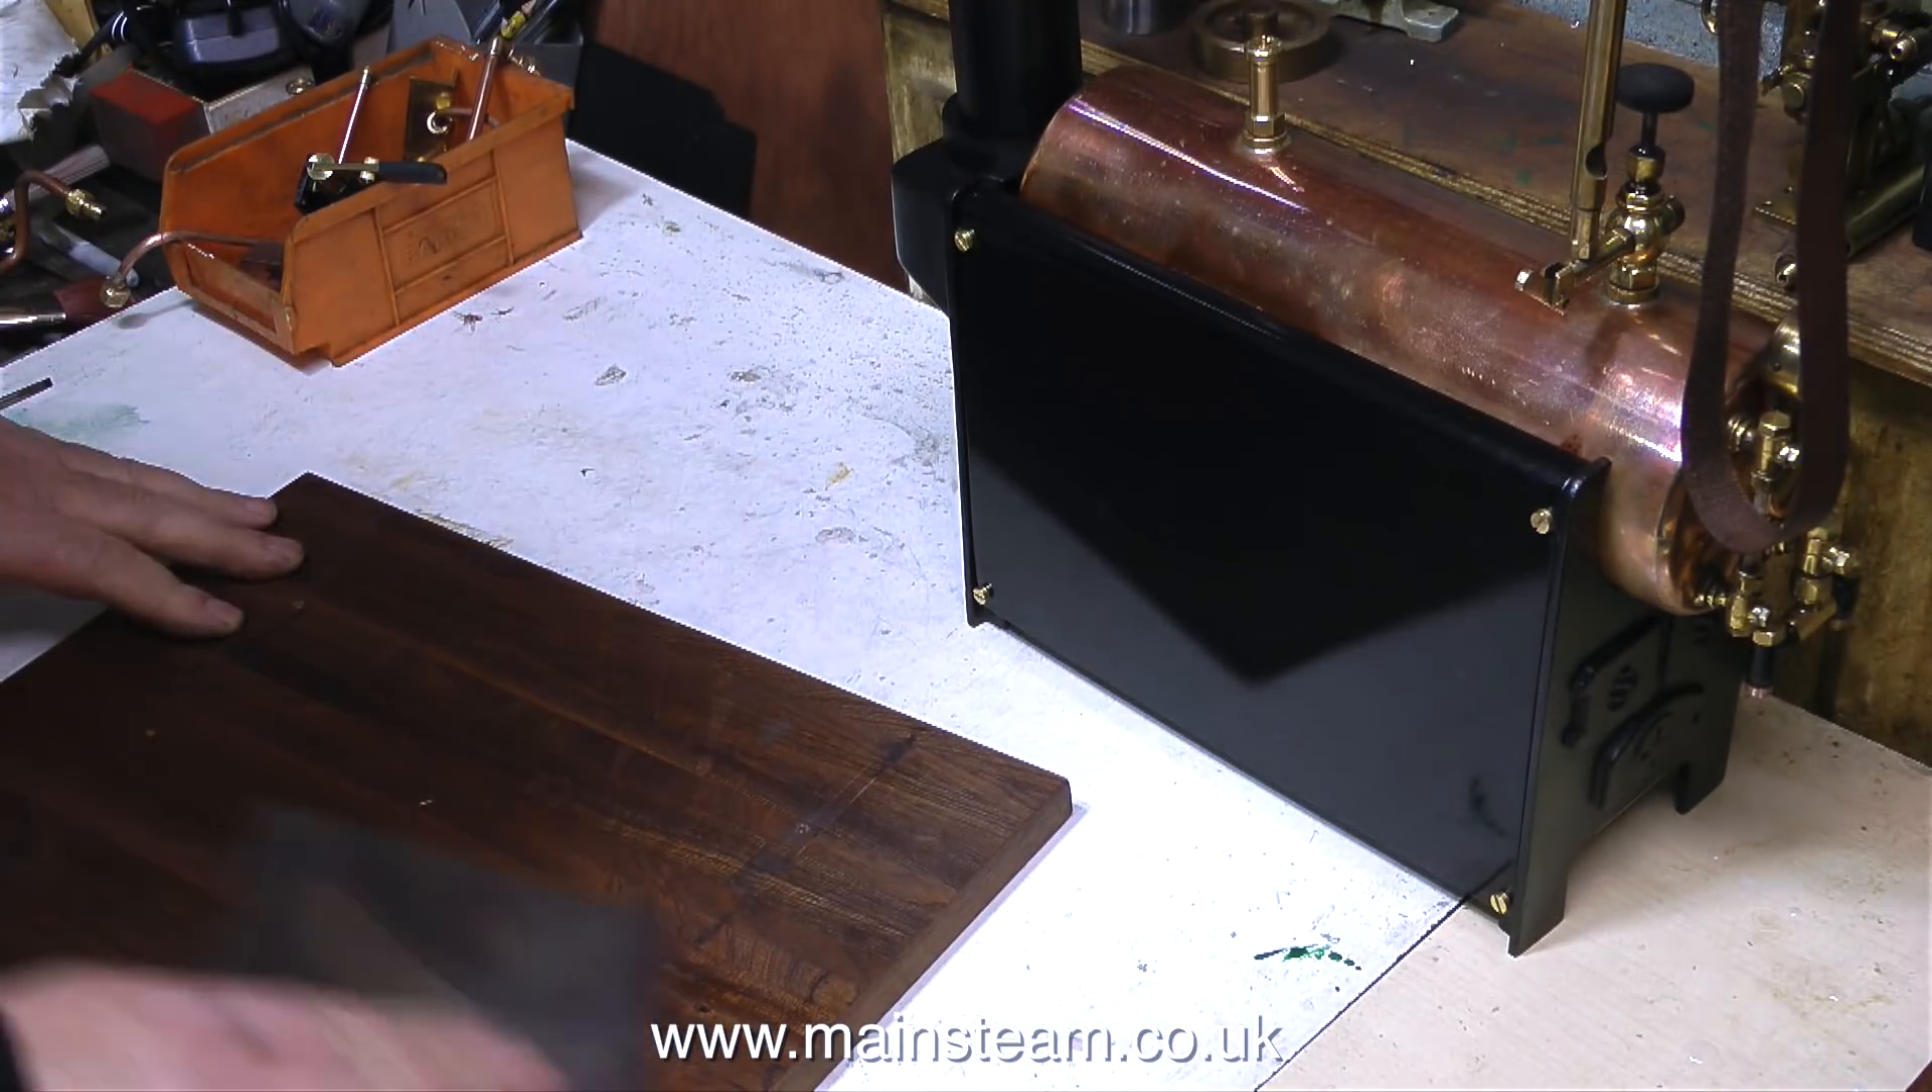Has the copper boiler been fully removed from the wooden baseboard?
Yes.